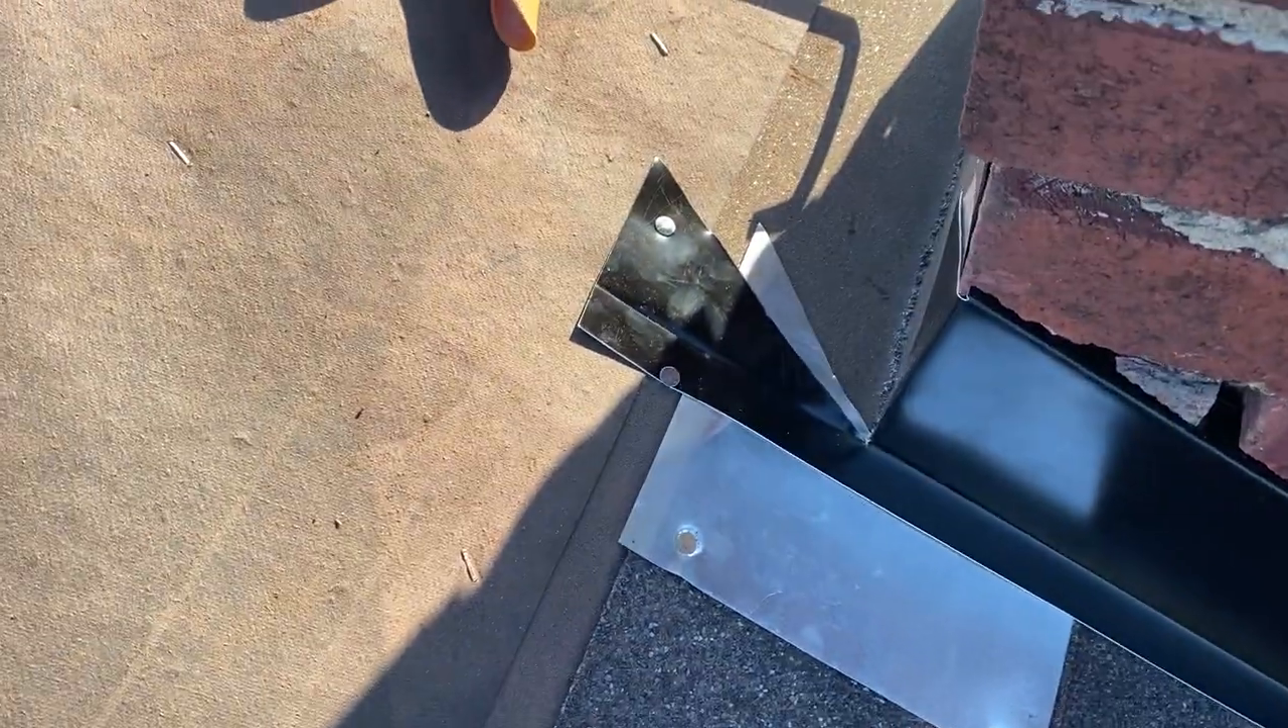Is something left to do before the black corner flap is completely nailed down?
No.